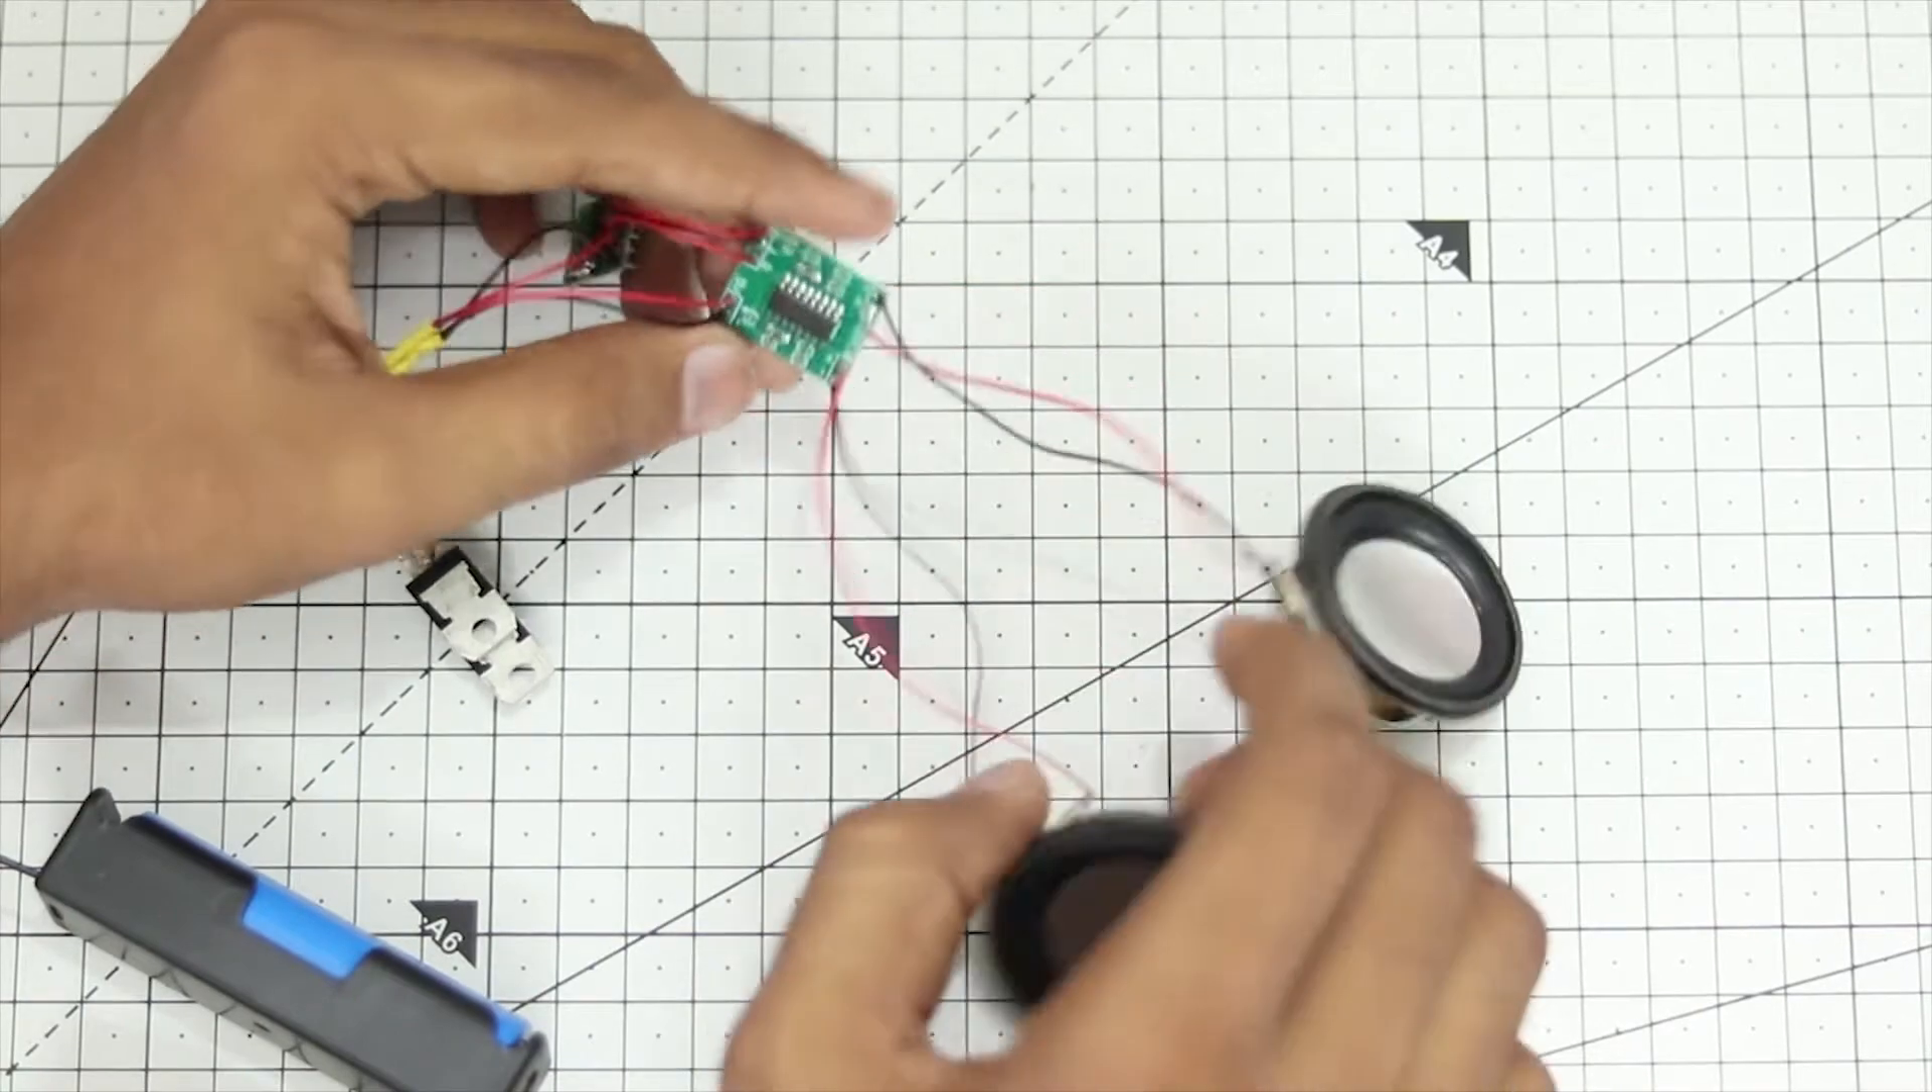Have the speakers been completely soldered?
Yes.